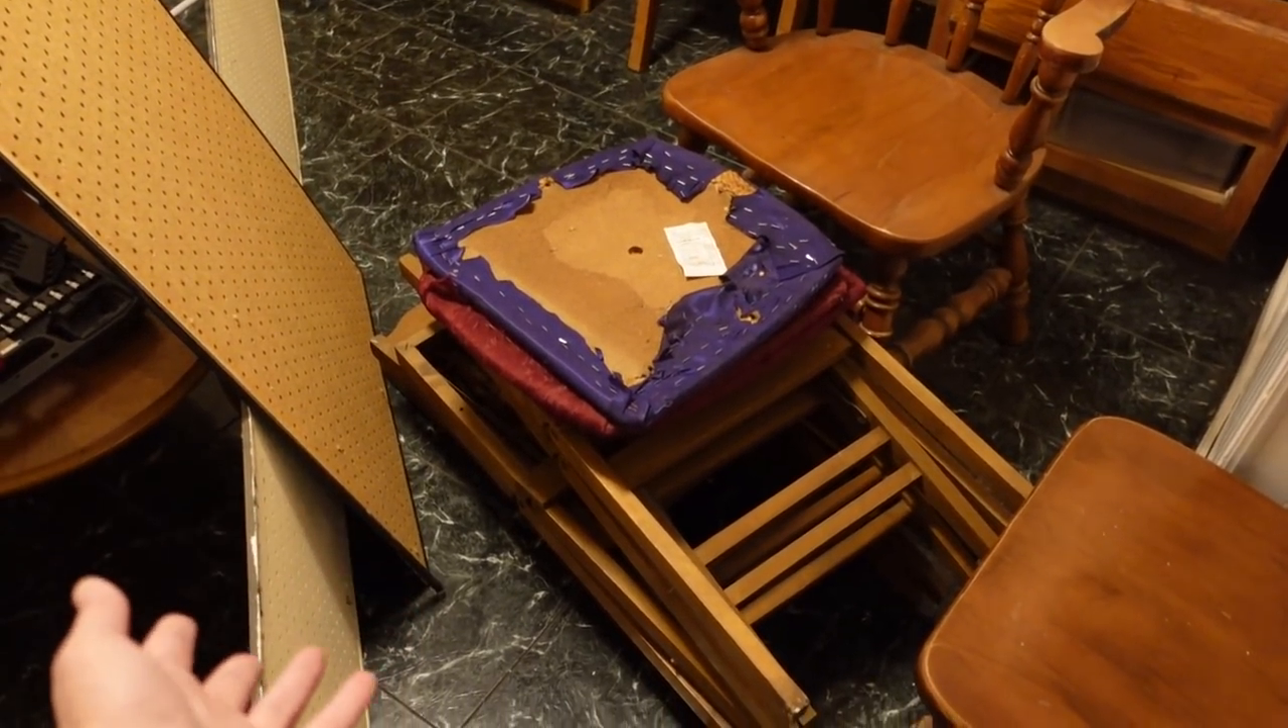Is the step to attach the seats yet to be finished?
Yes.